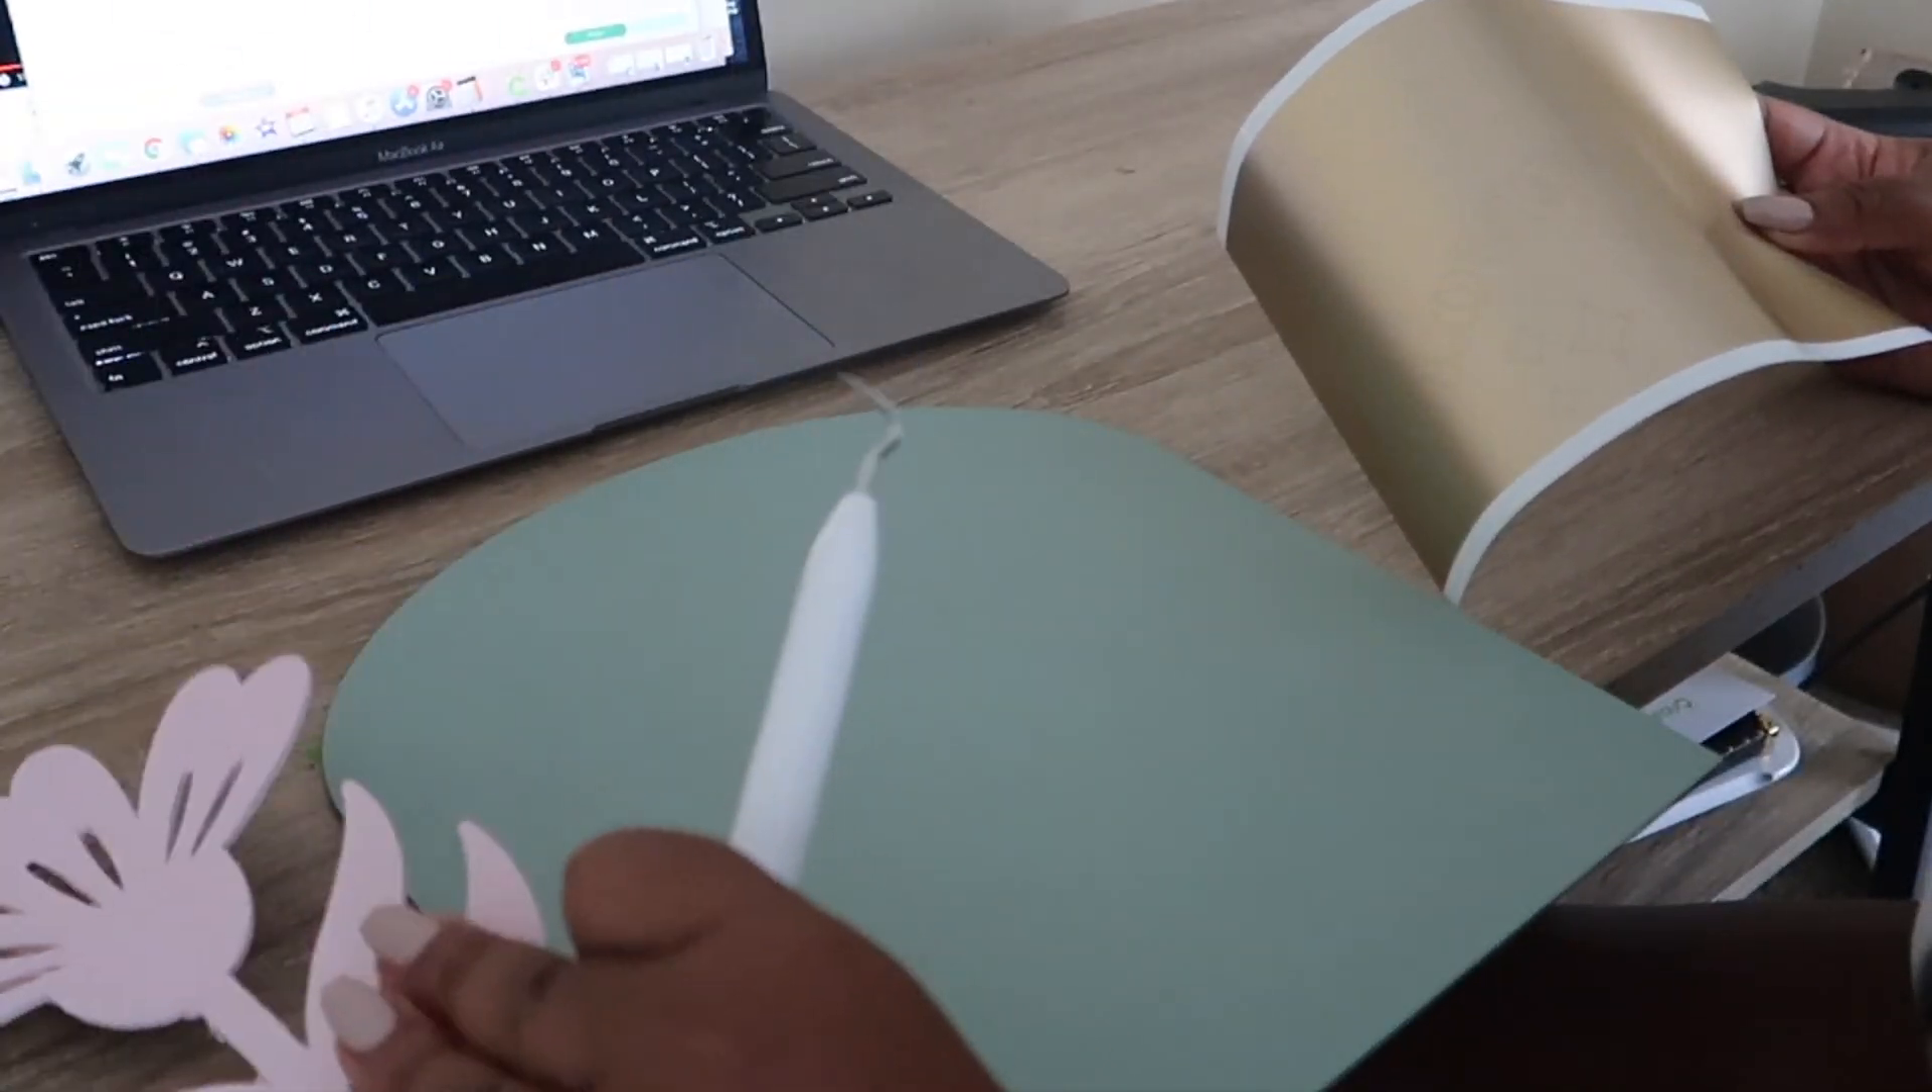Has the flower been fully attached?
No.